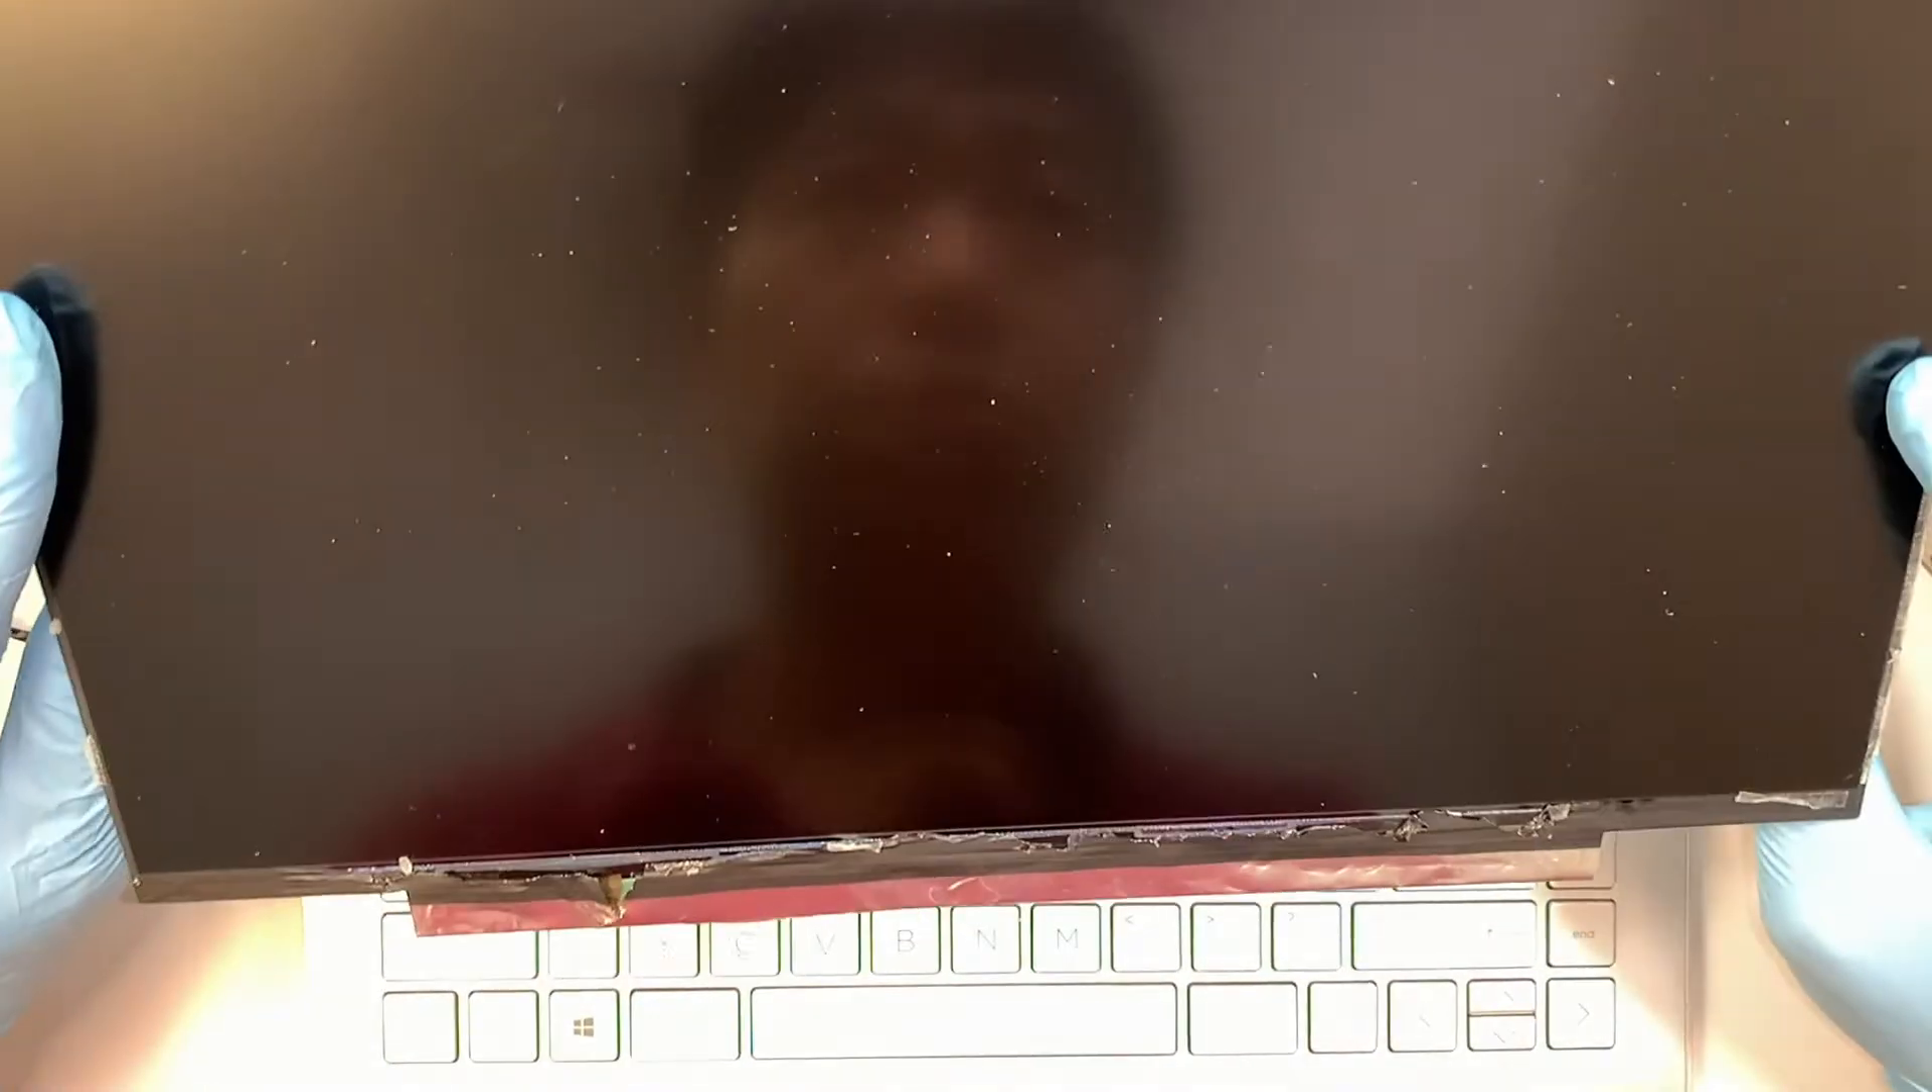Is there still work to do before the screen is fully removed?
No.